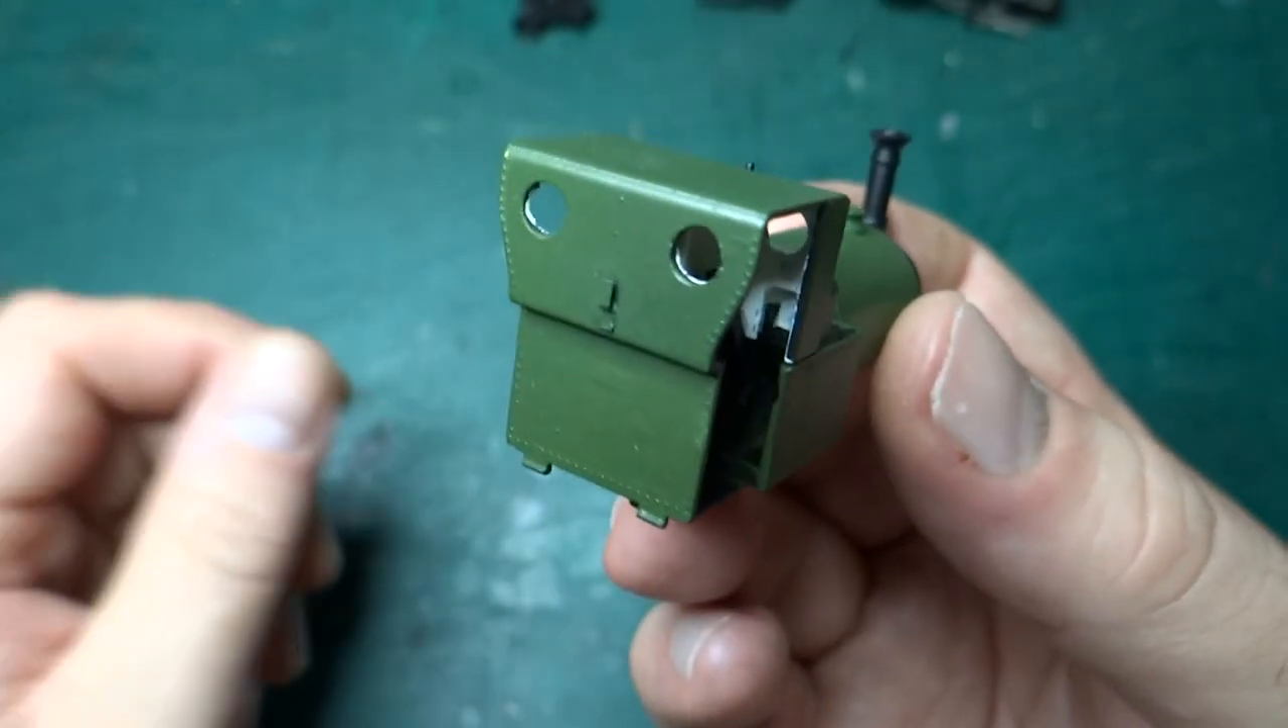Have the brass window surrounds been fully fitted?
No.